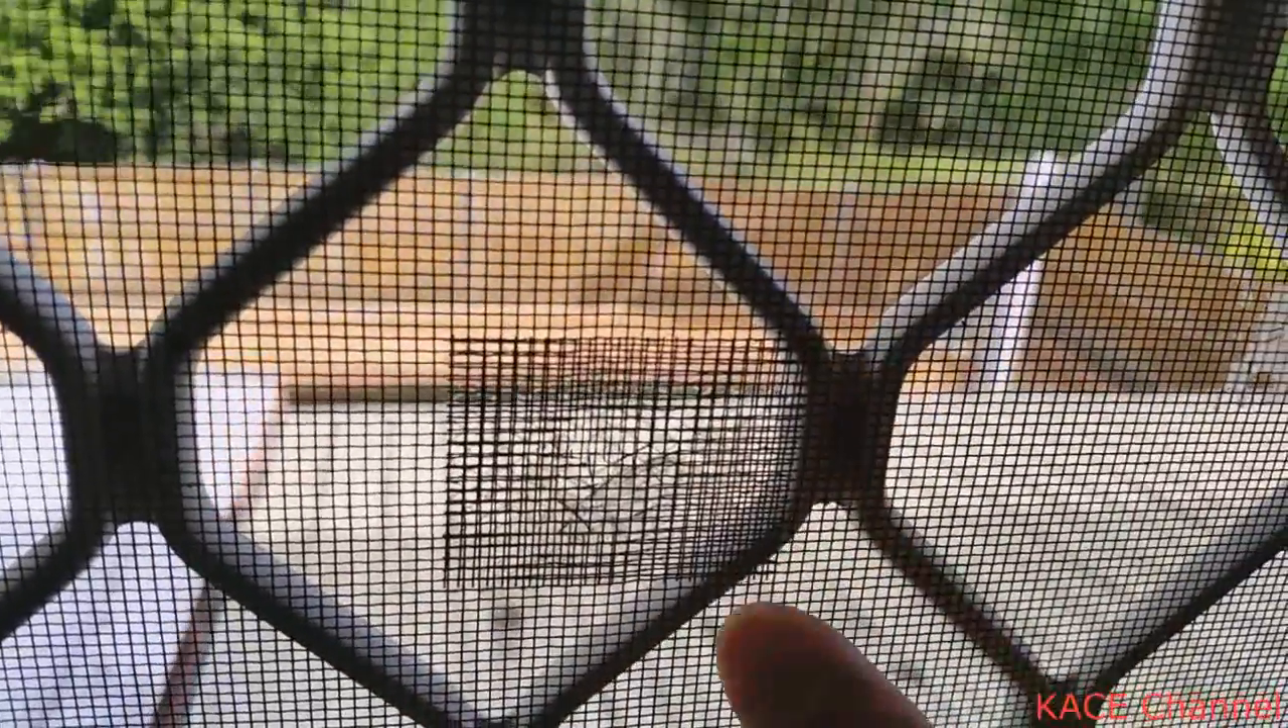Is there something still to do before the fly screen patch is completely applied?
No.